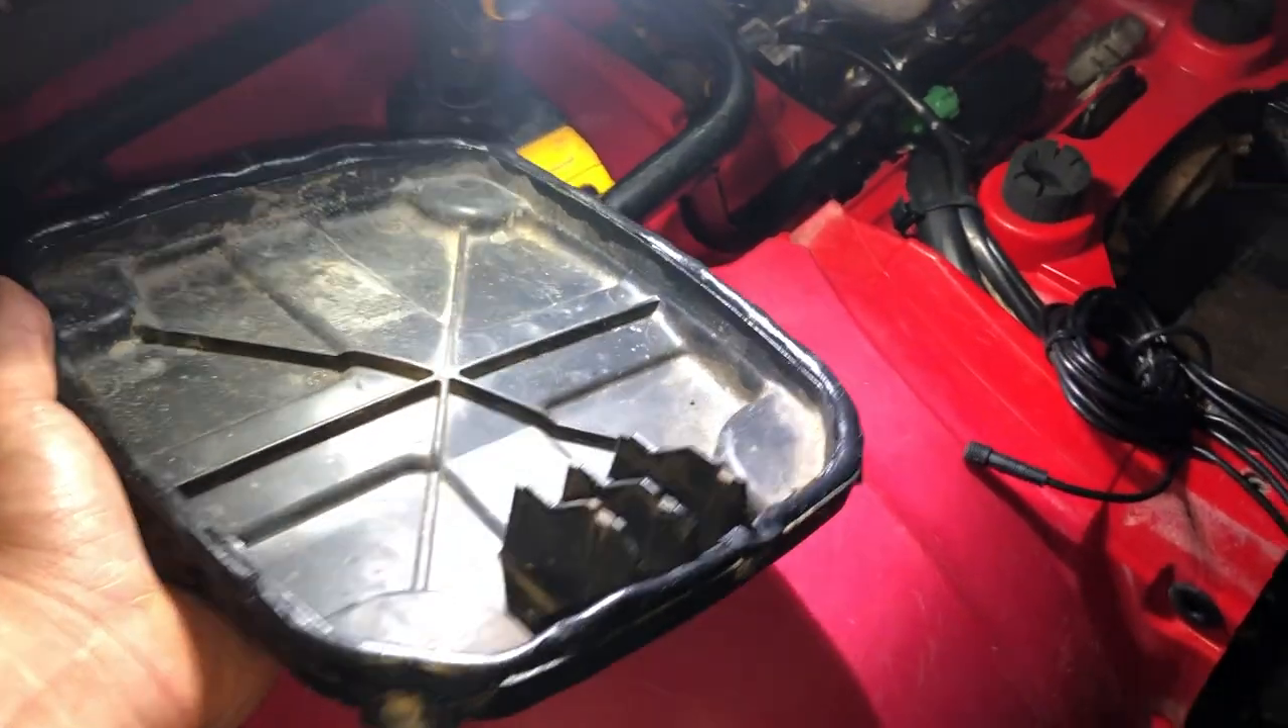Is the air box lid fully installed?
No.